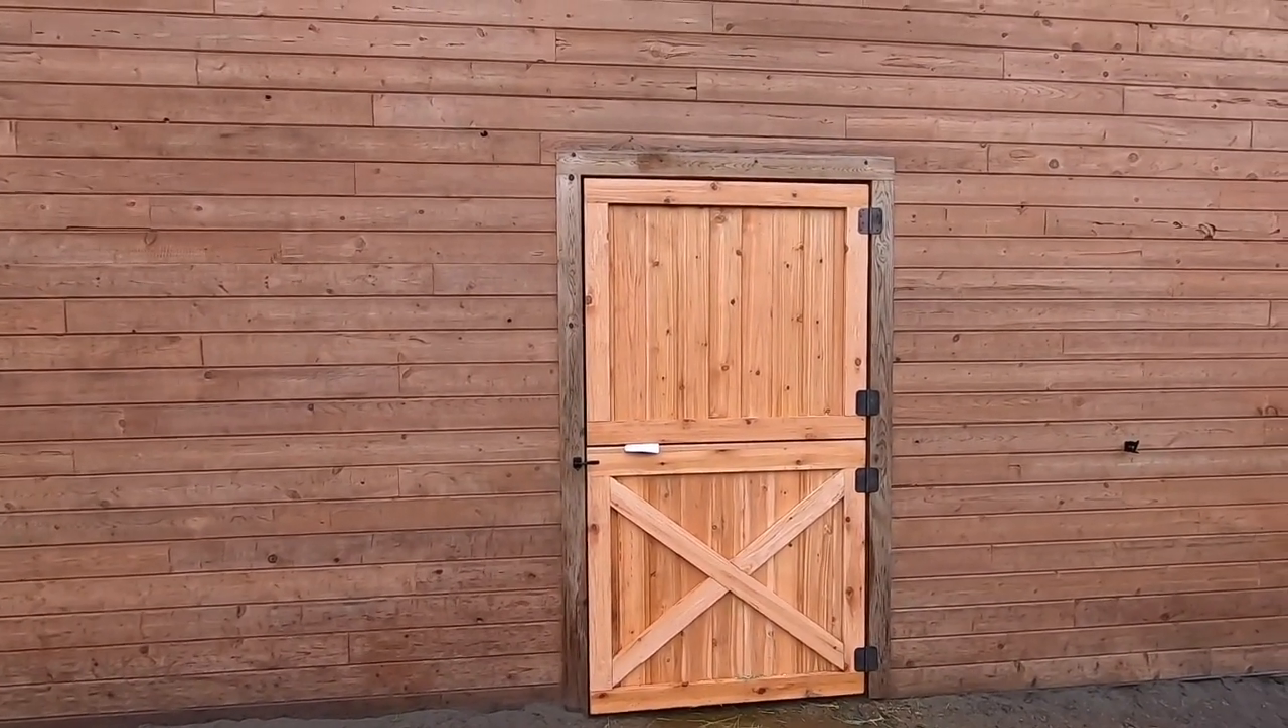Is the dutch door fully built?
Yes.